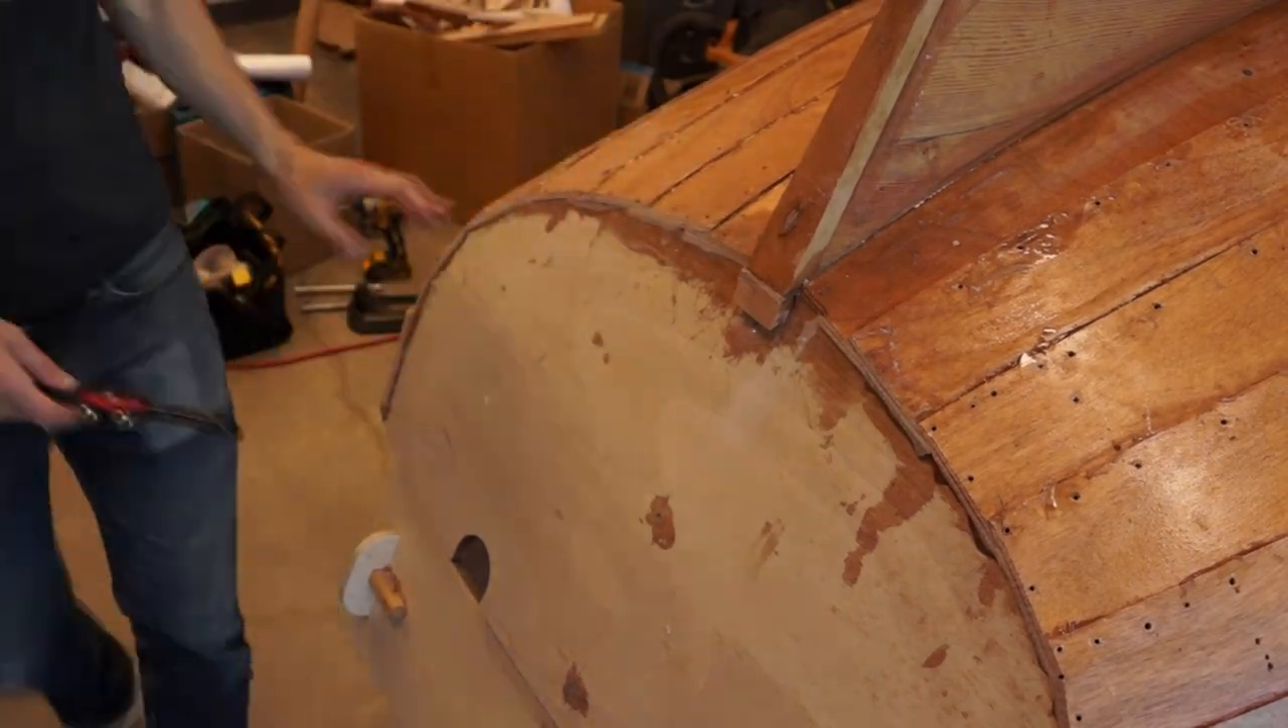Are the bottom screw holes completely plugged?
No.